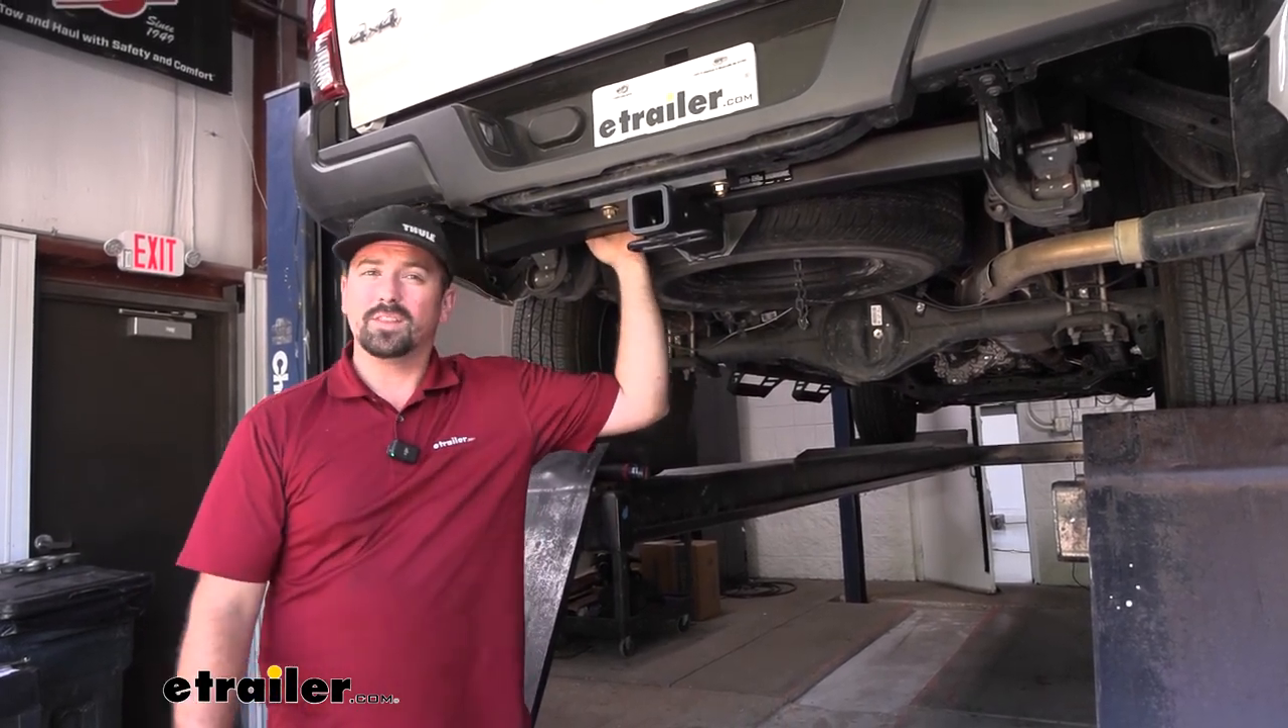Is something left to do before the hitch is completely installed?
No.